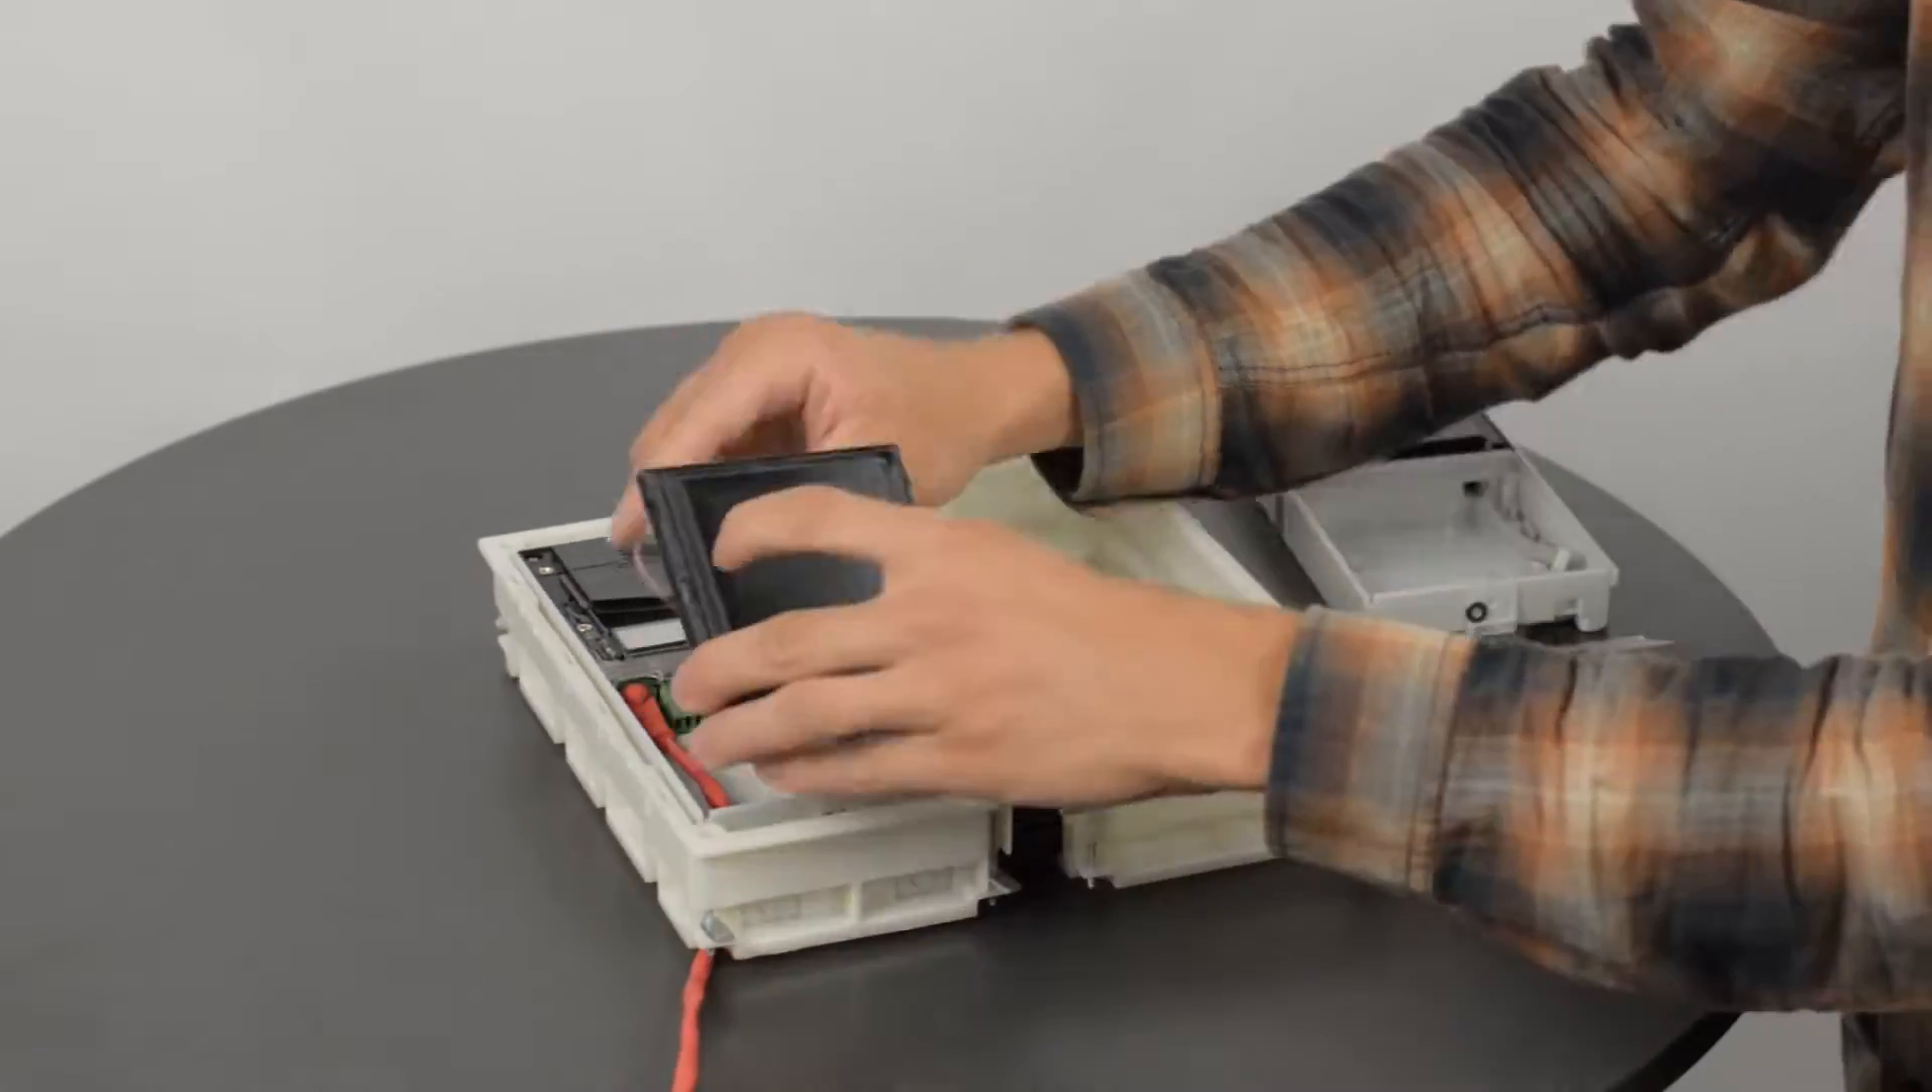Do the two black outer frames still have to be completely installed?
Yes.